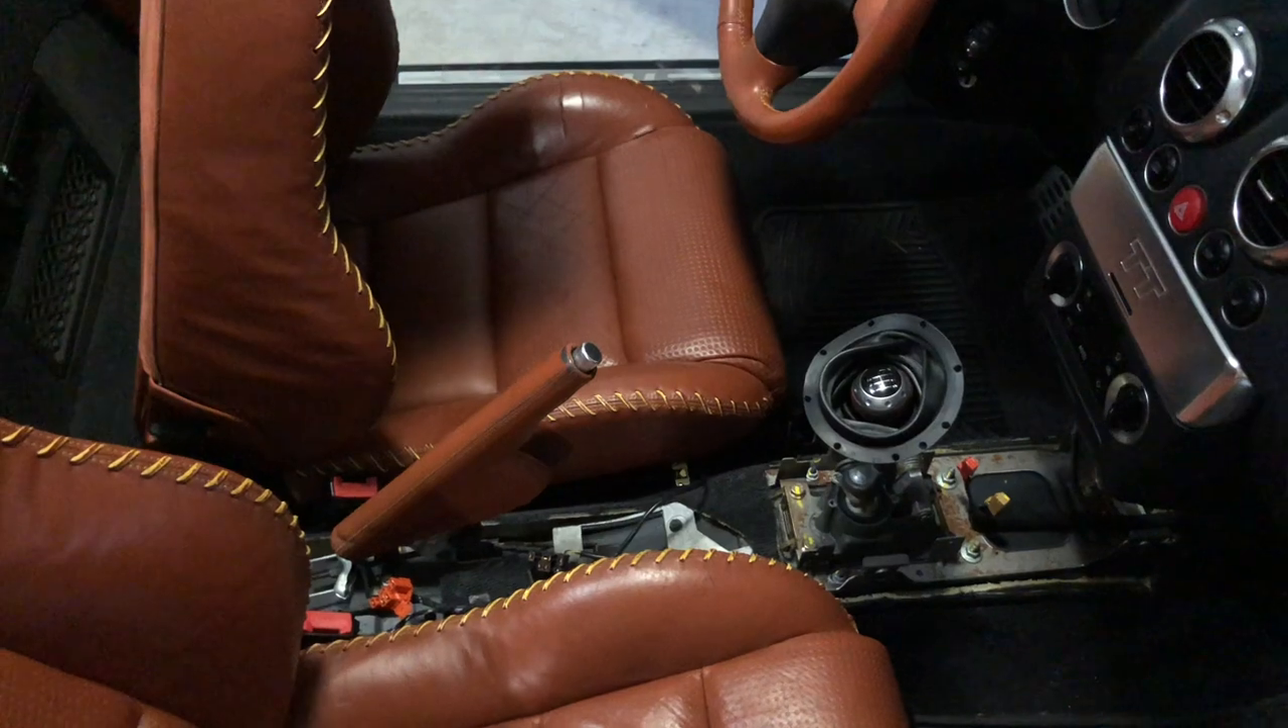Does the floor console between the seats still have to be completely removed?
No.